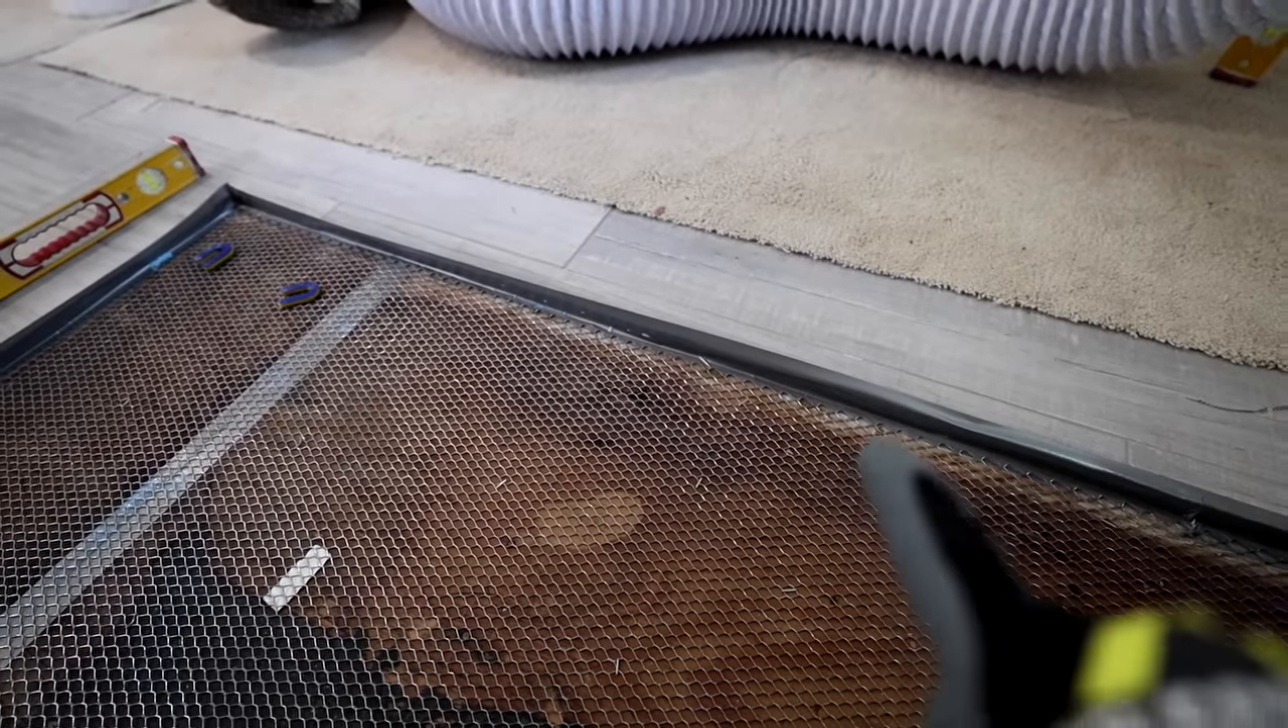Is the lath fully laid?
Yes.